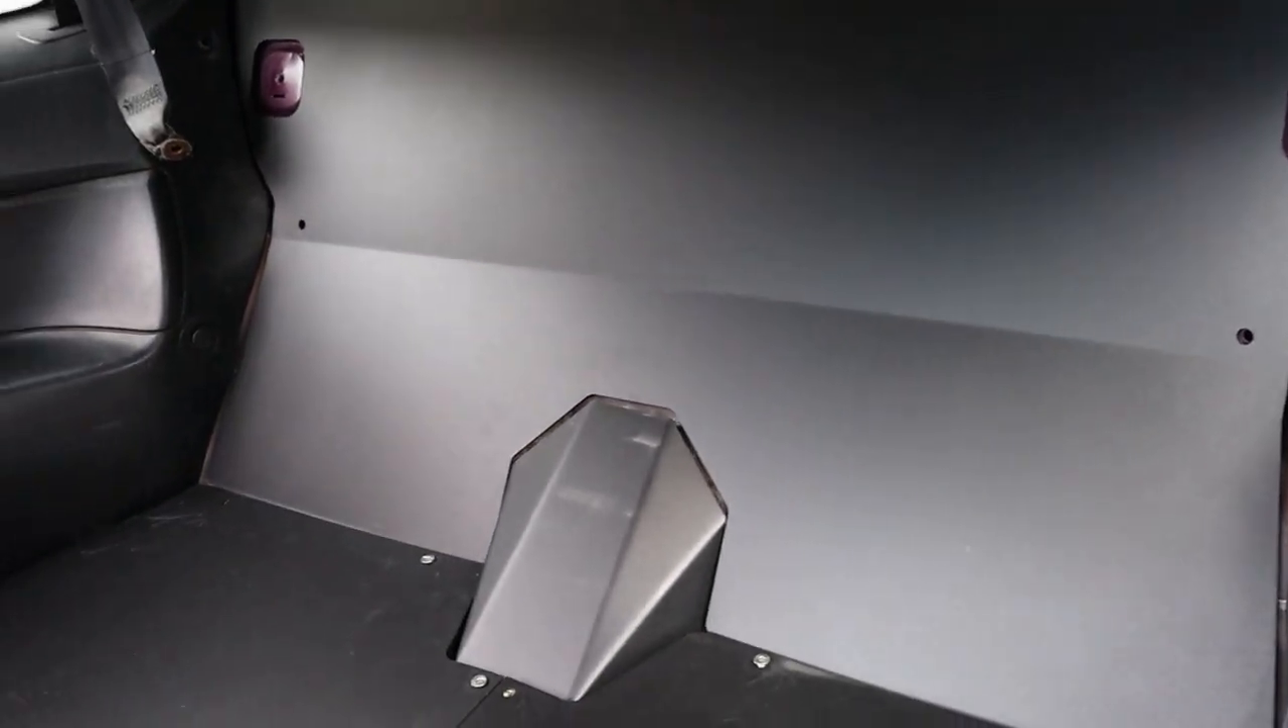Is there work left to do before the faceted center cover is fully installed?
No.